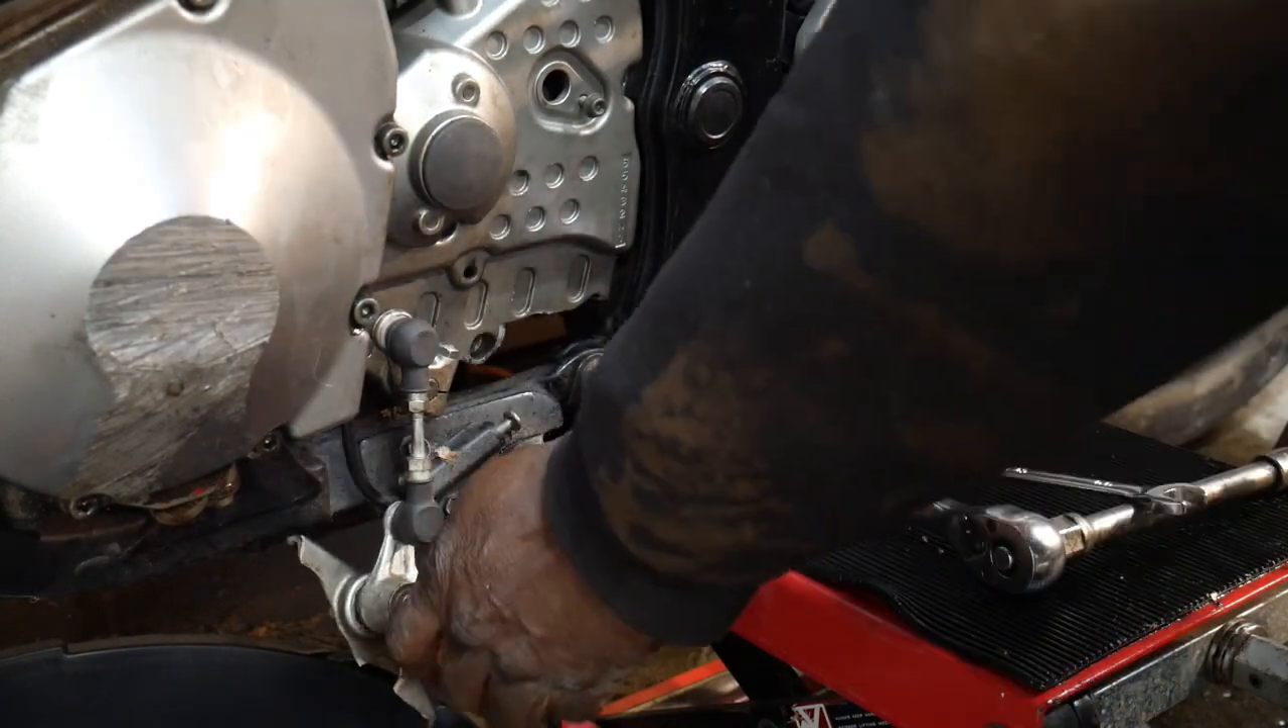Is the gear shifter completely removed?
No.